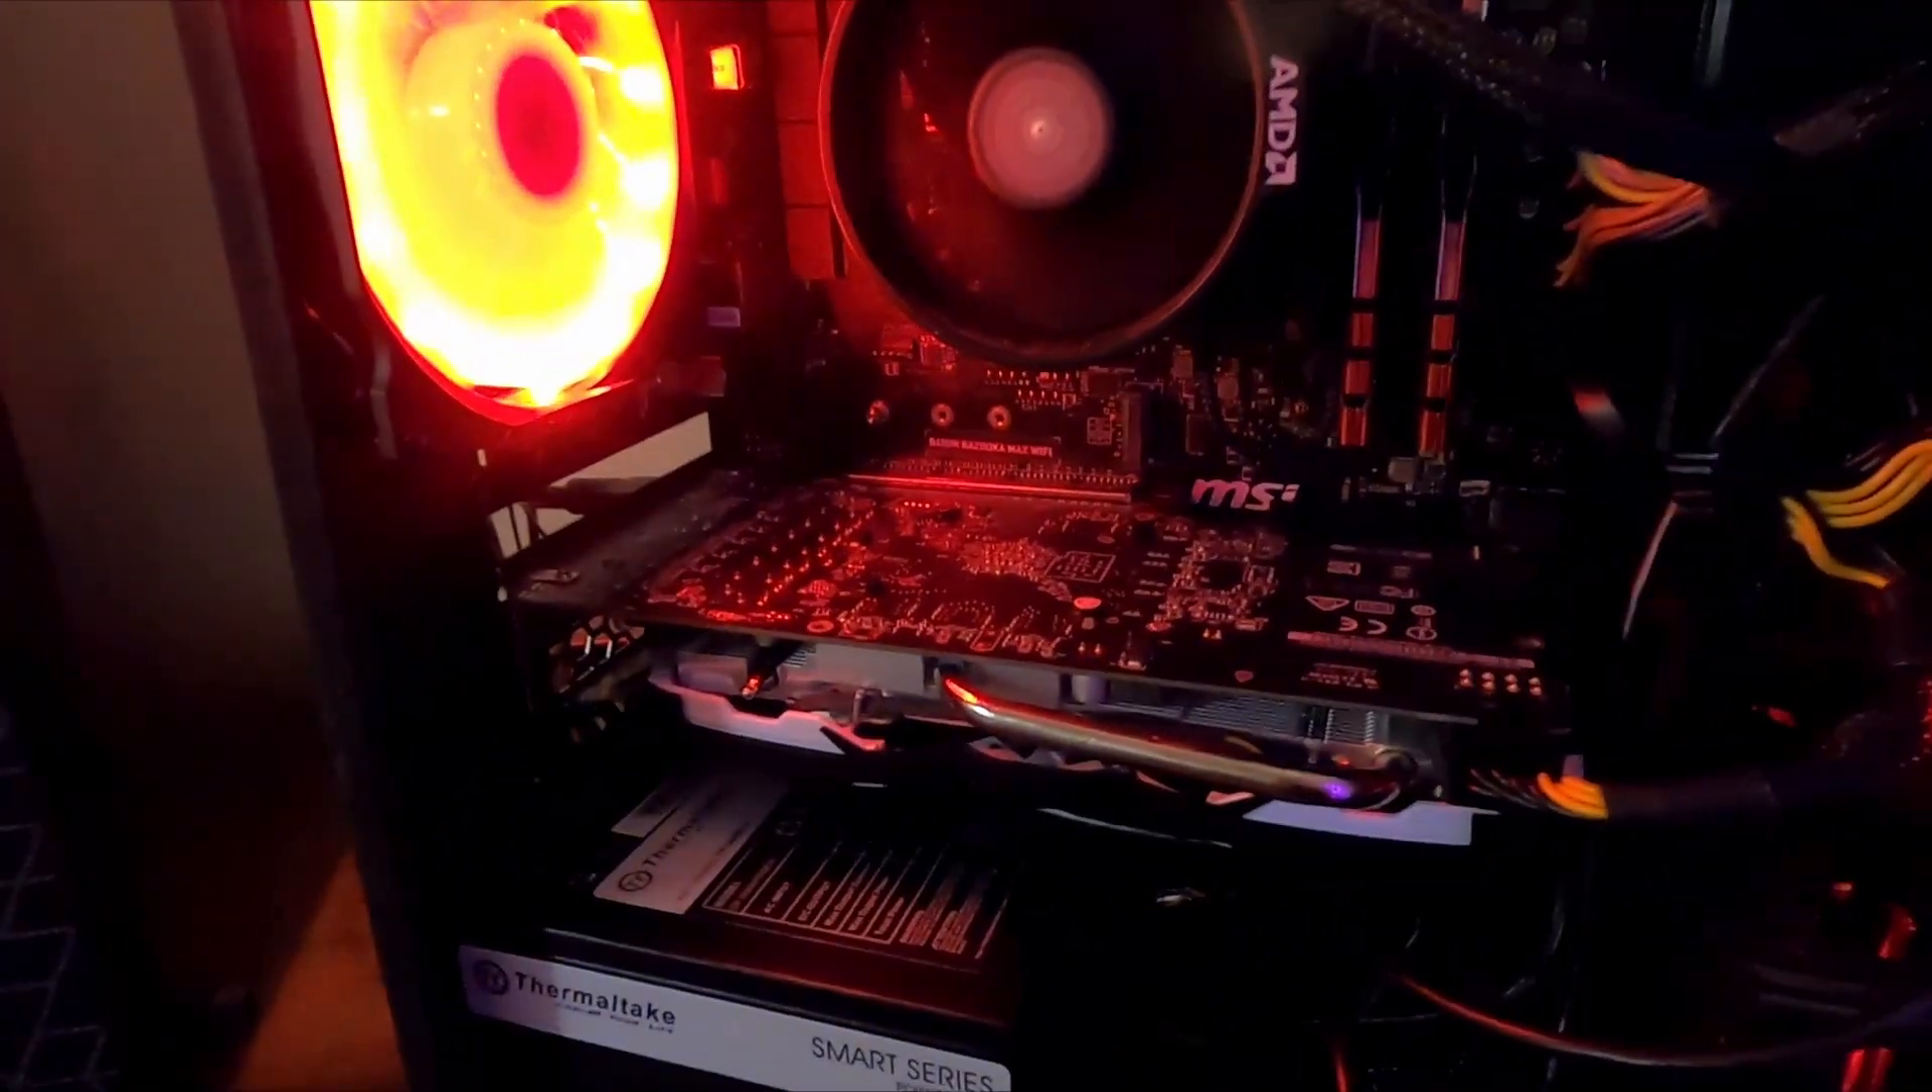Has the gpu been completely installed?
Yes.